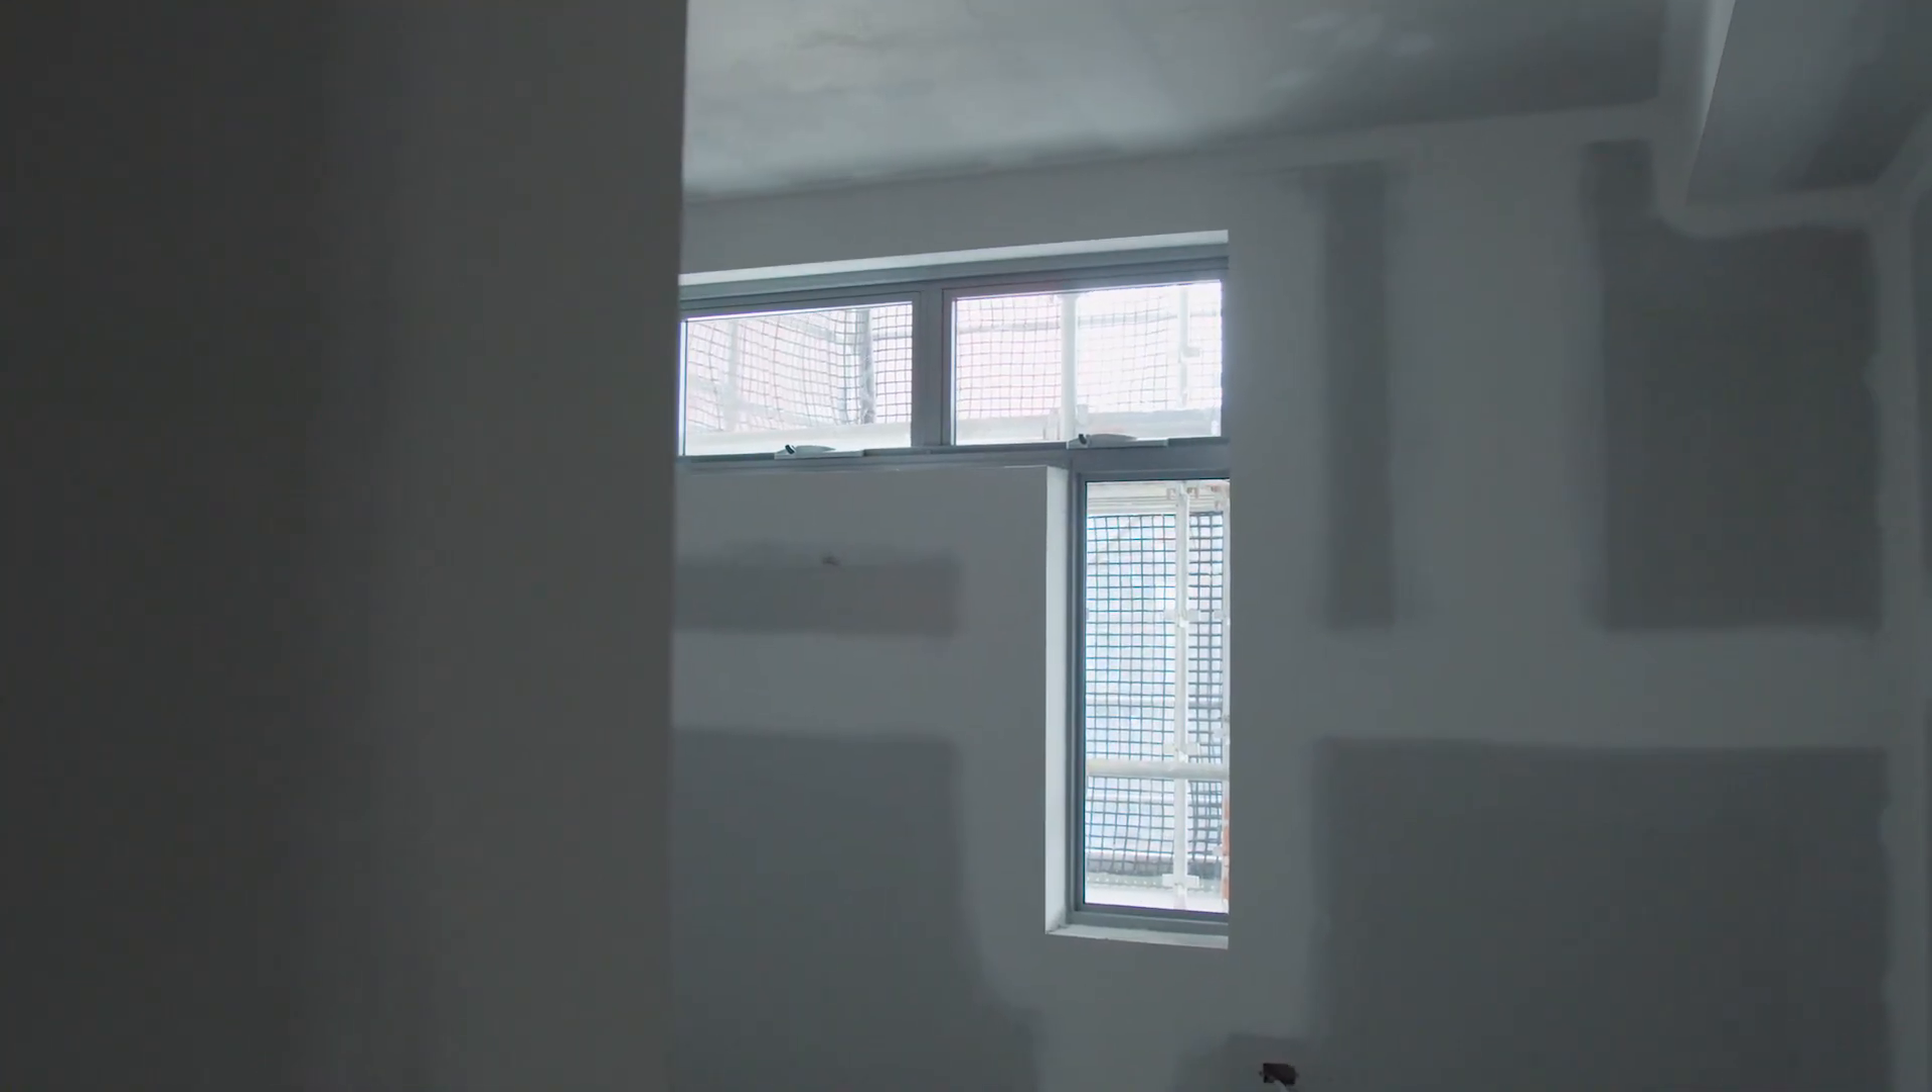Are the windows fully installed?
Yes.